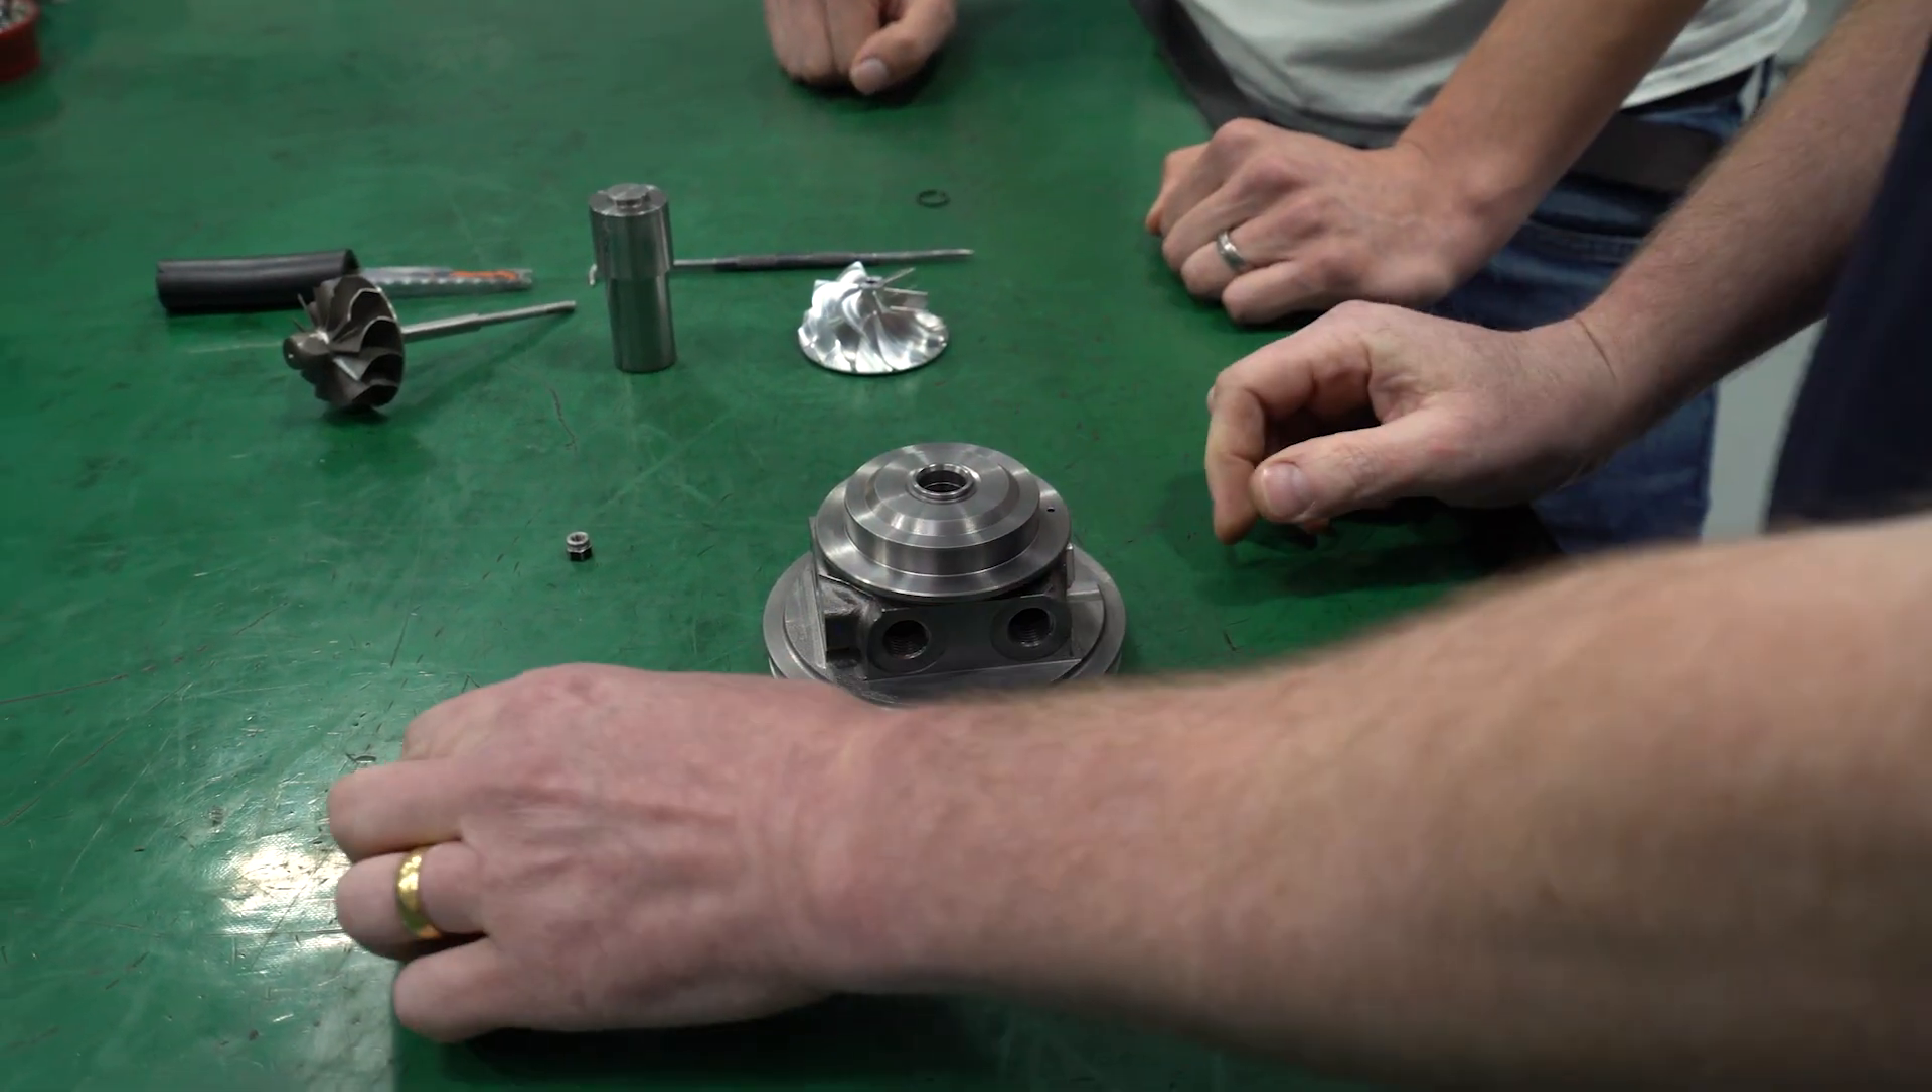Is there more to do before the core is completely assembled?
Yes.